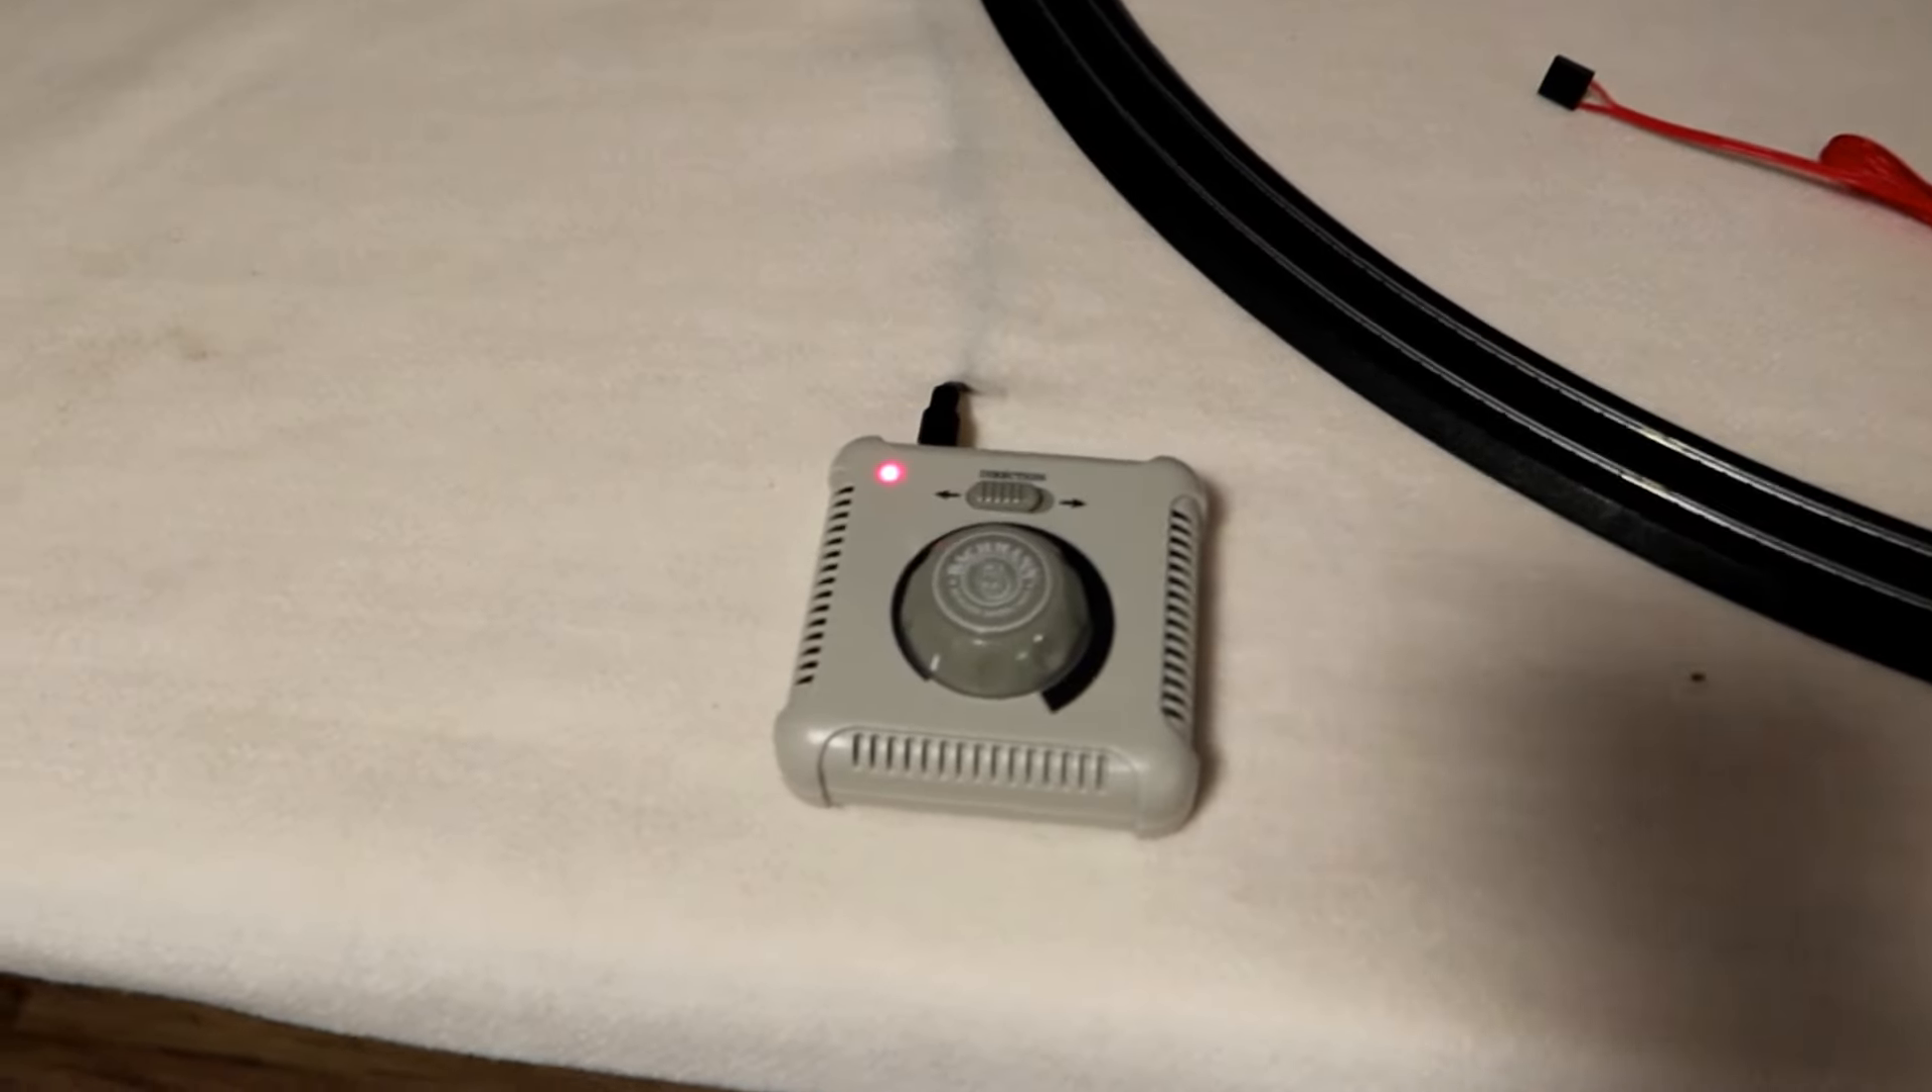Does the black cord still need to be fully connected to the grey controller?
No.